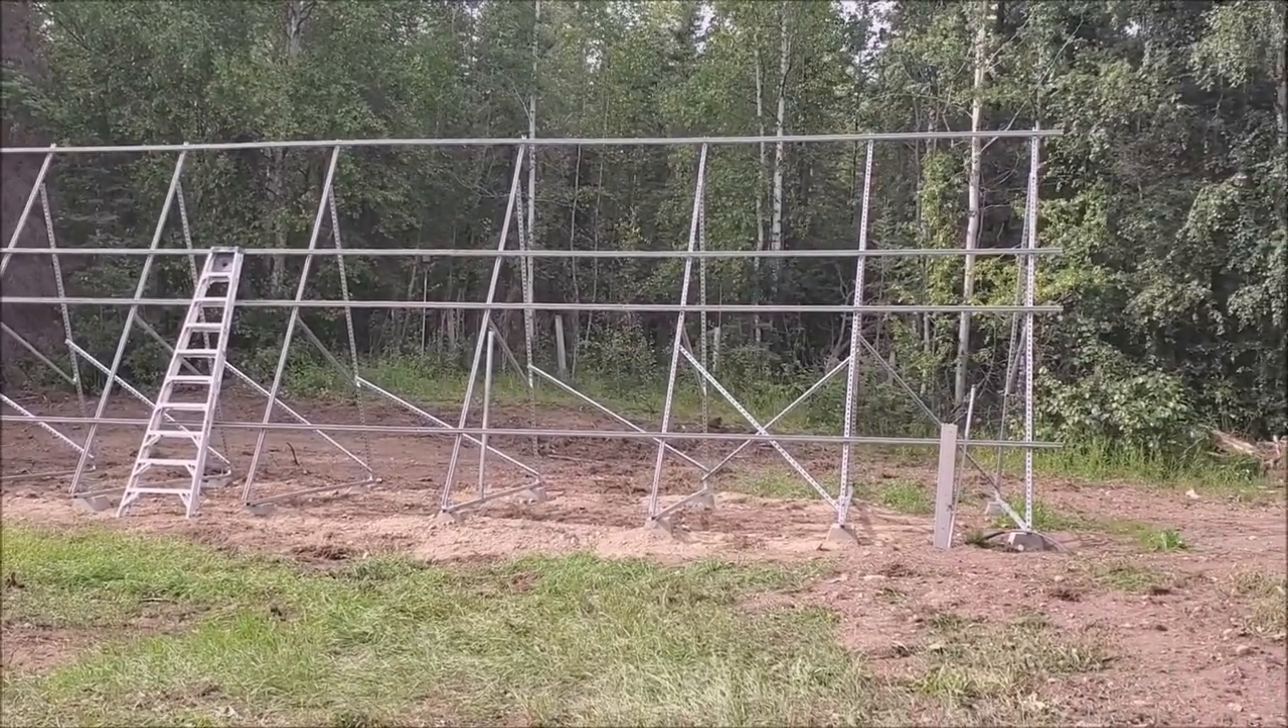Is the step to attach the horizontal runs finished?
Yes.